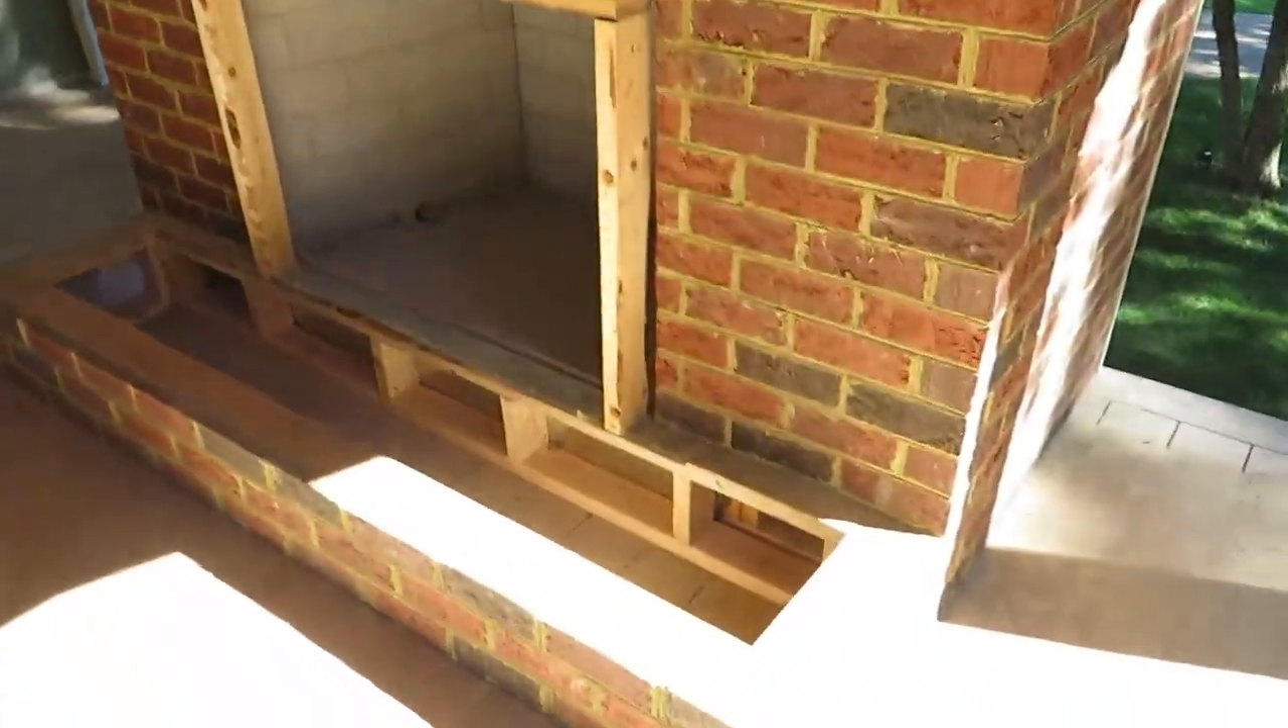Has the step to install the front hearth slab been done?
No.